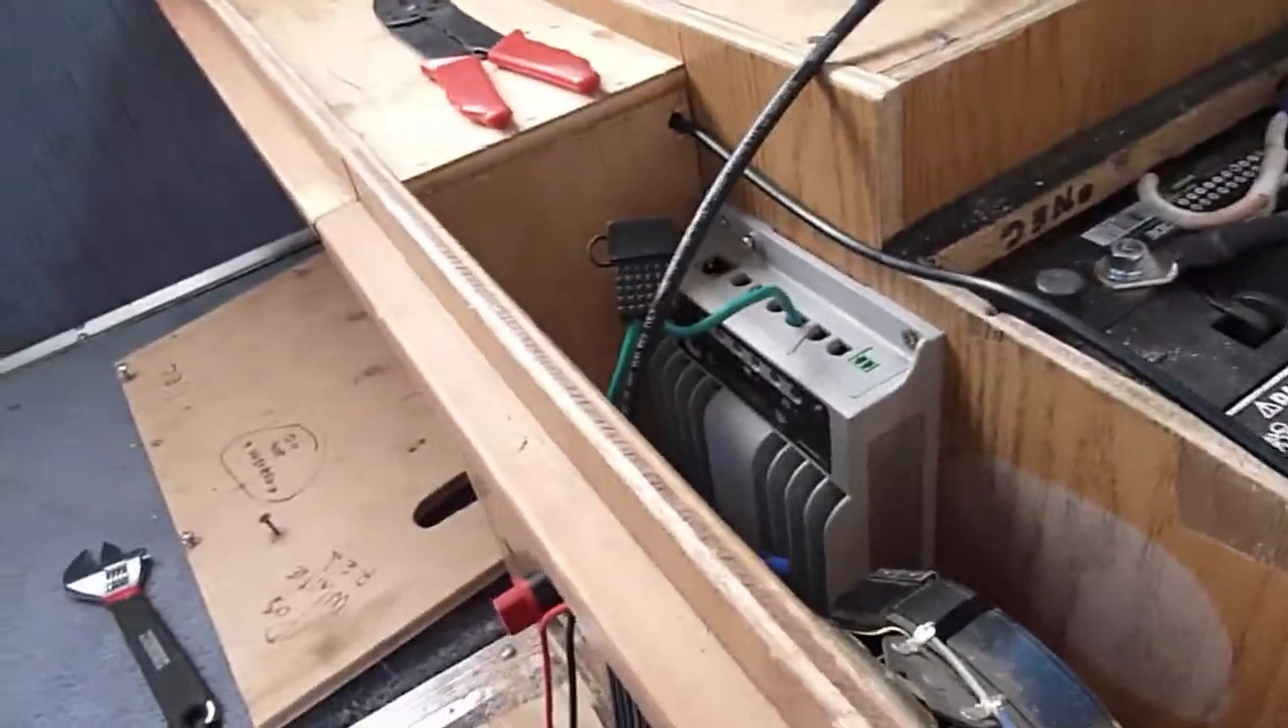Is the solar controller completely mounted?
Yes.